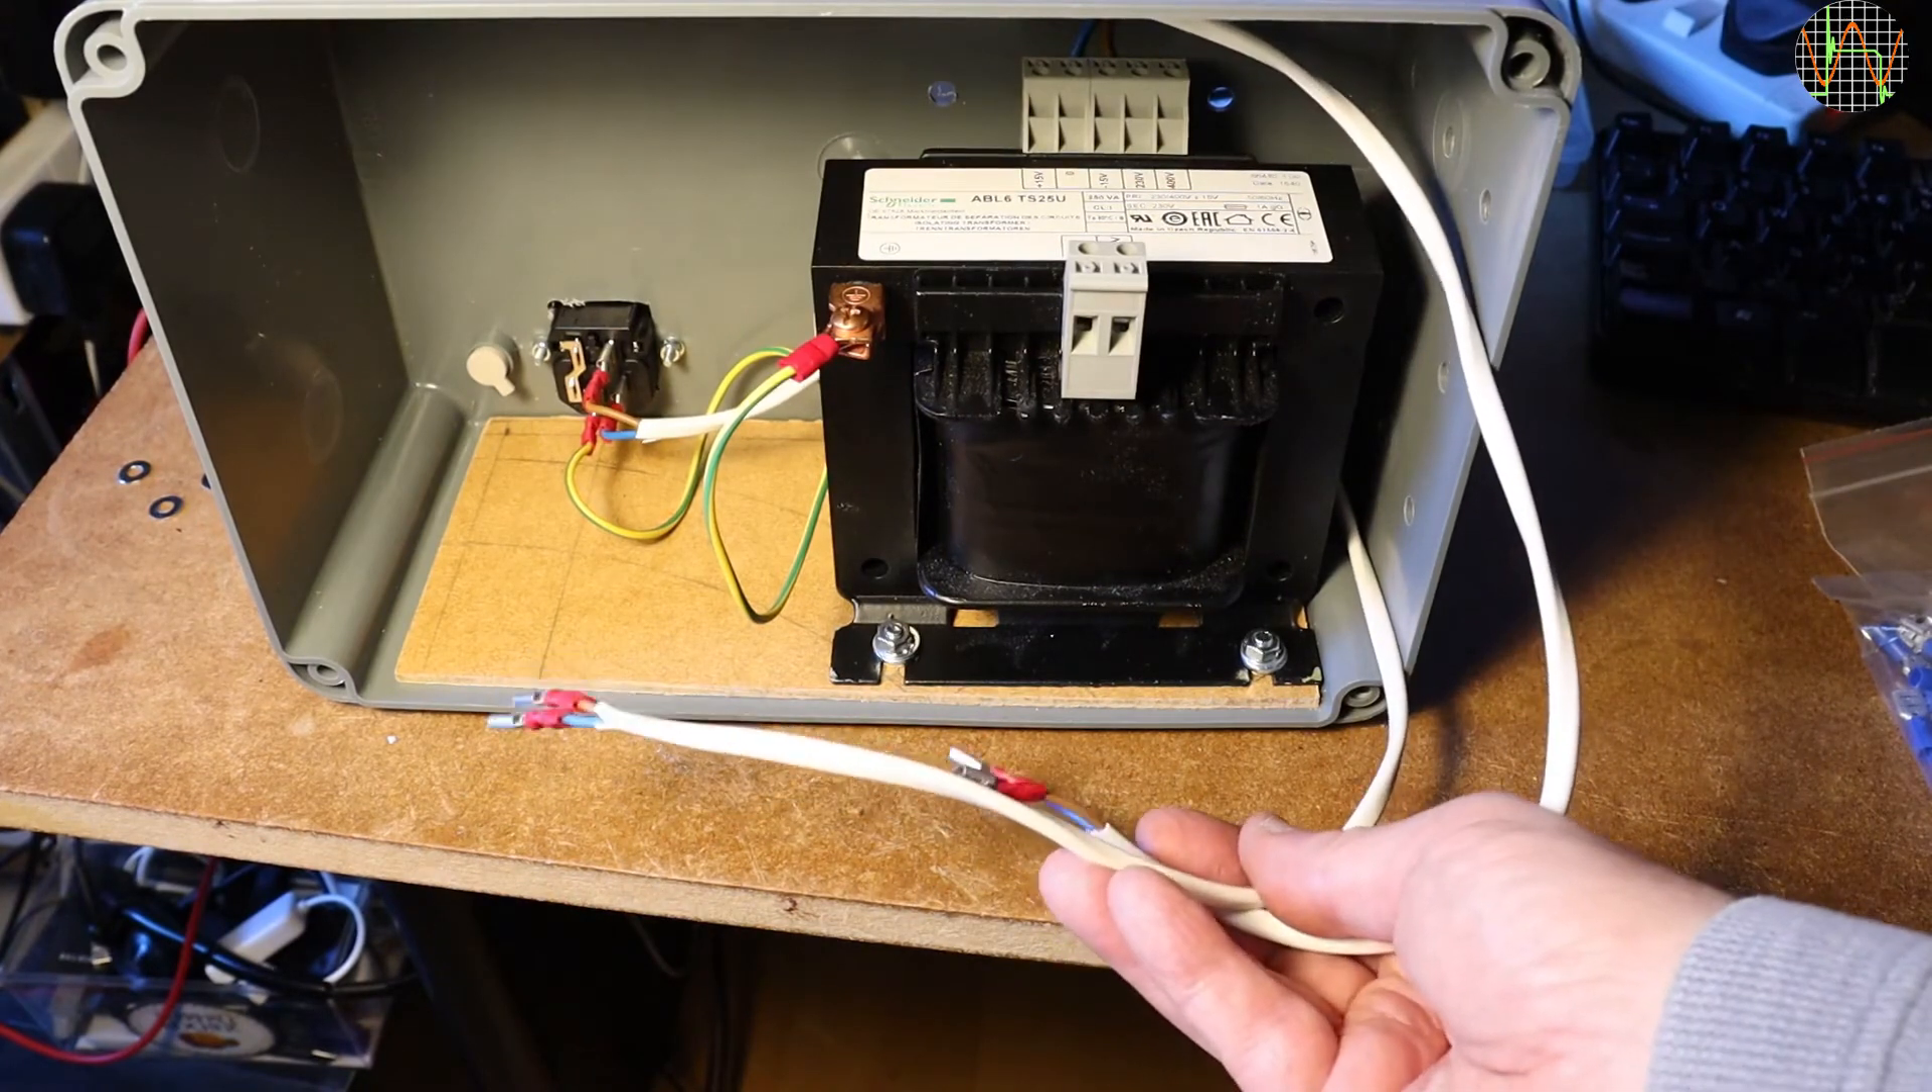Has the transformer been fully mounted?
Yes.